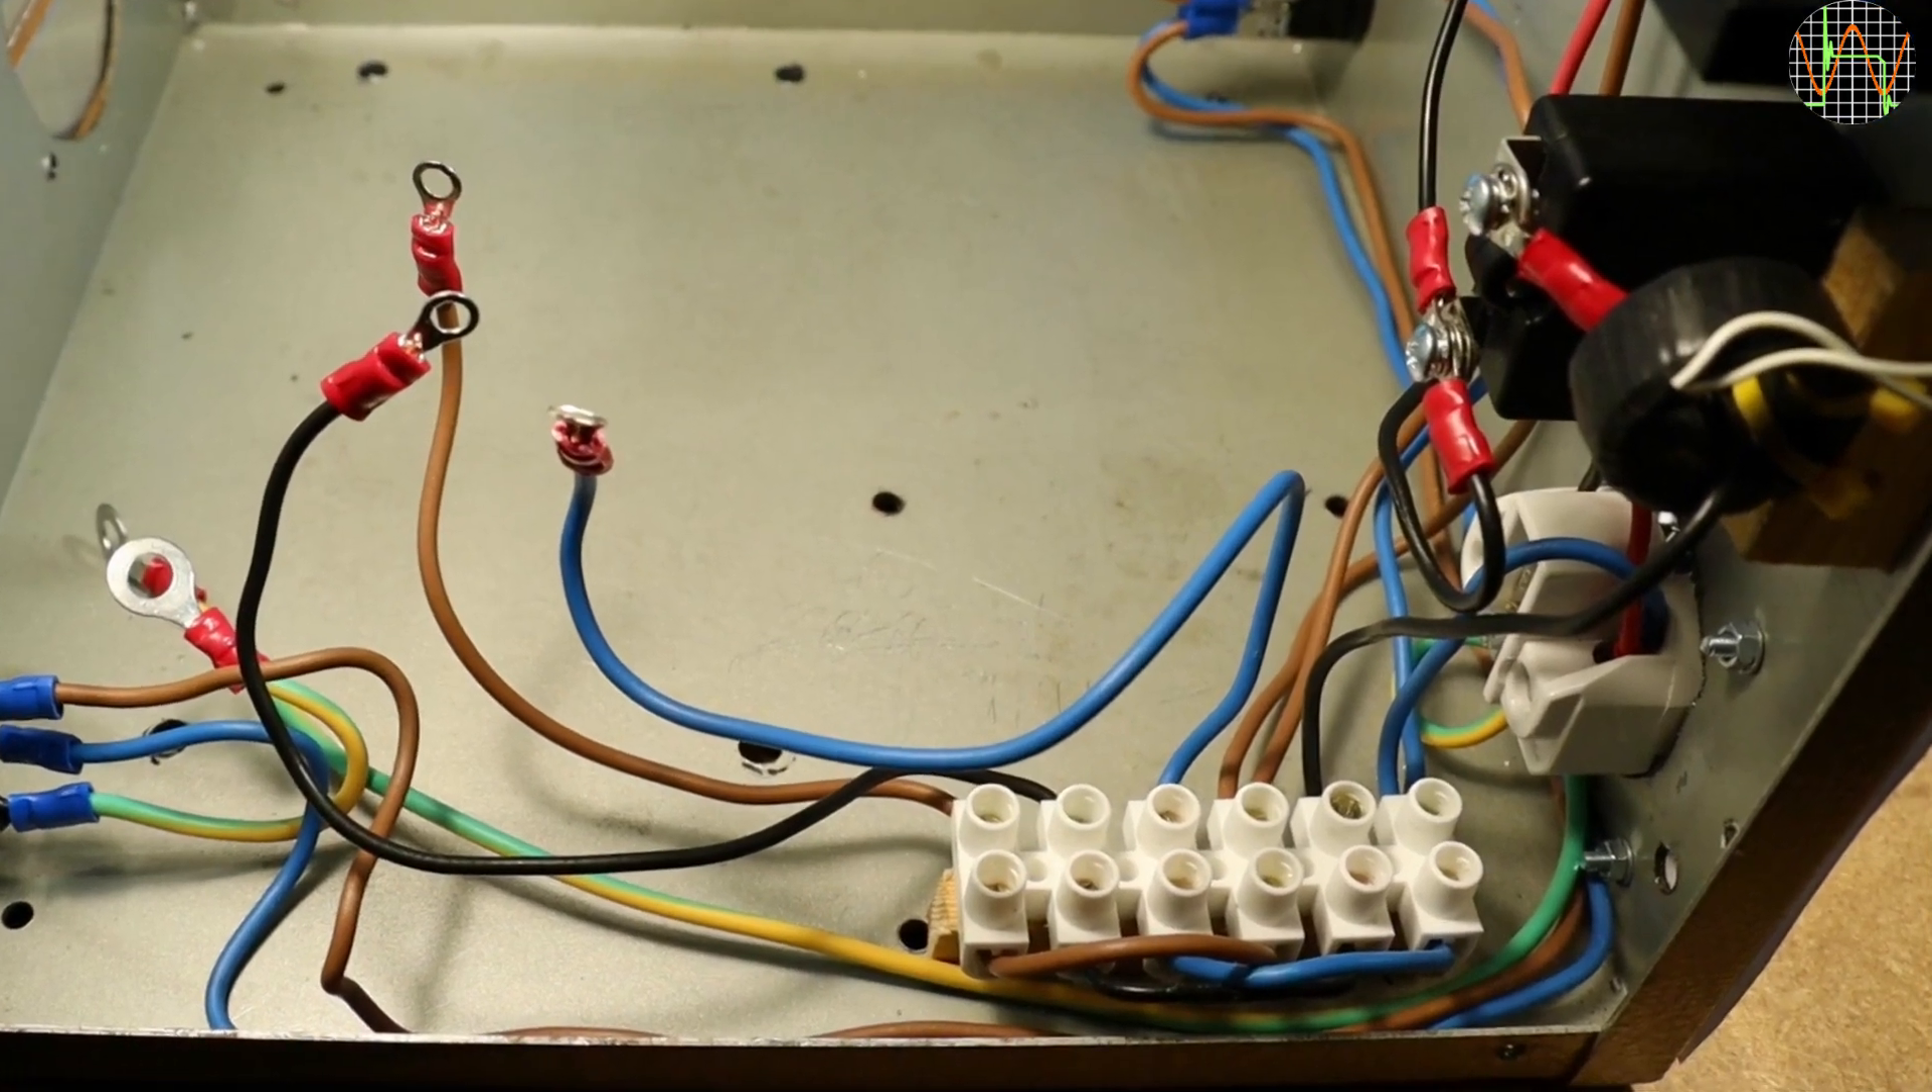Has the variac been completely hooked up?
No.